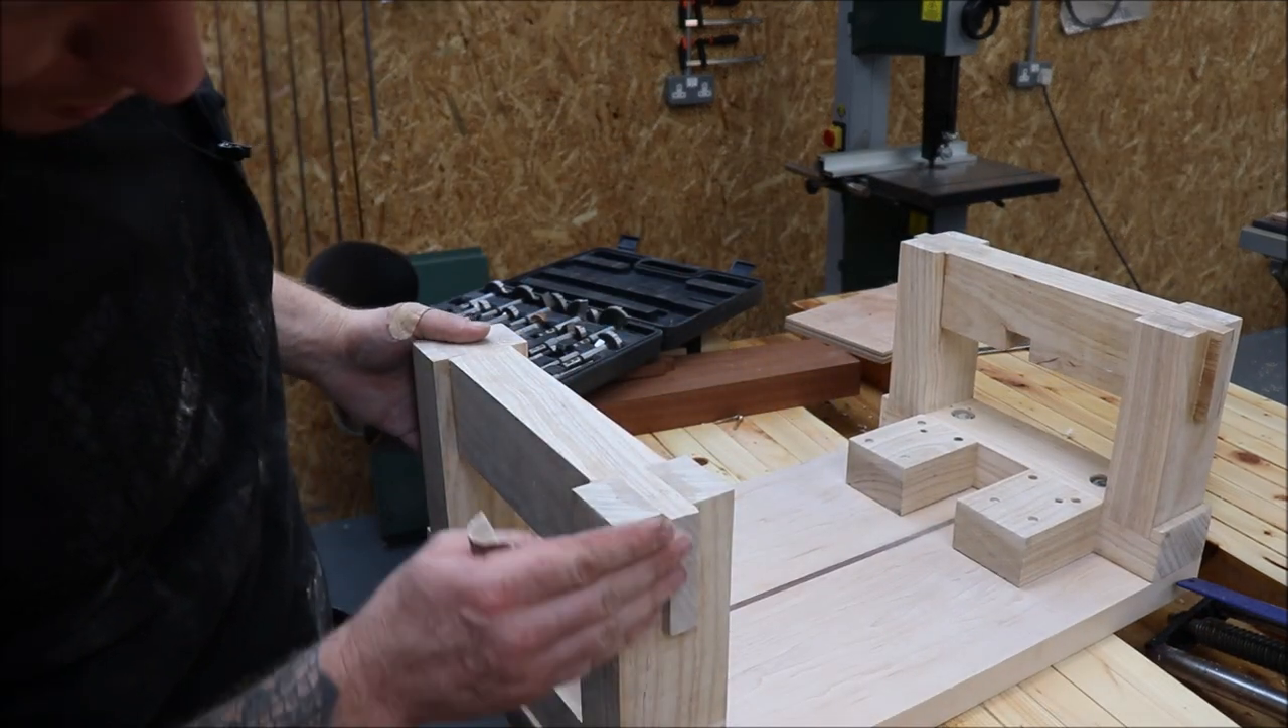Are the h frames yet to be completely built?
No.